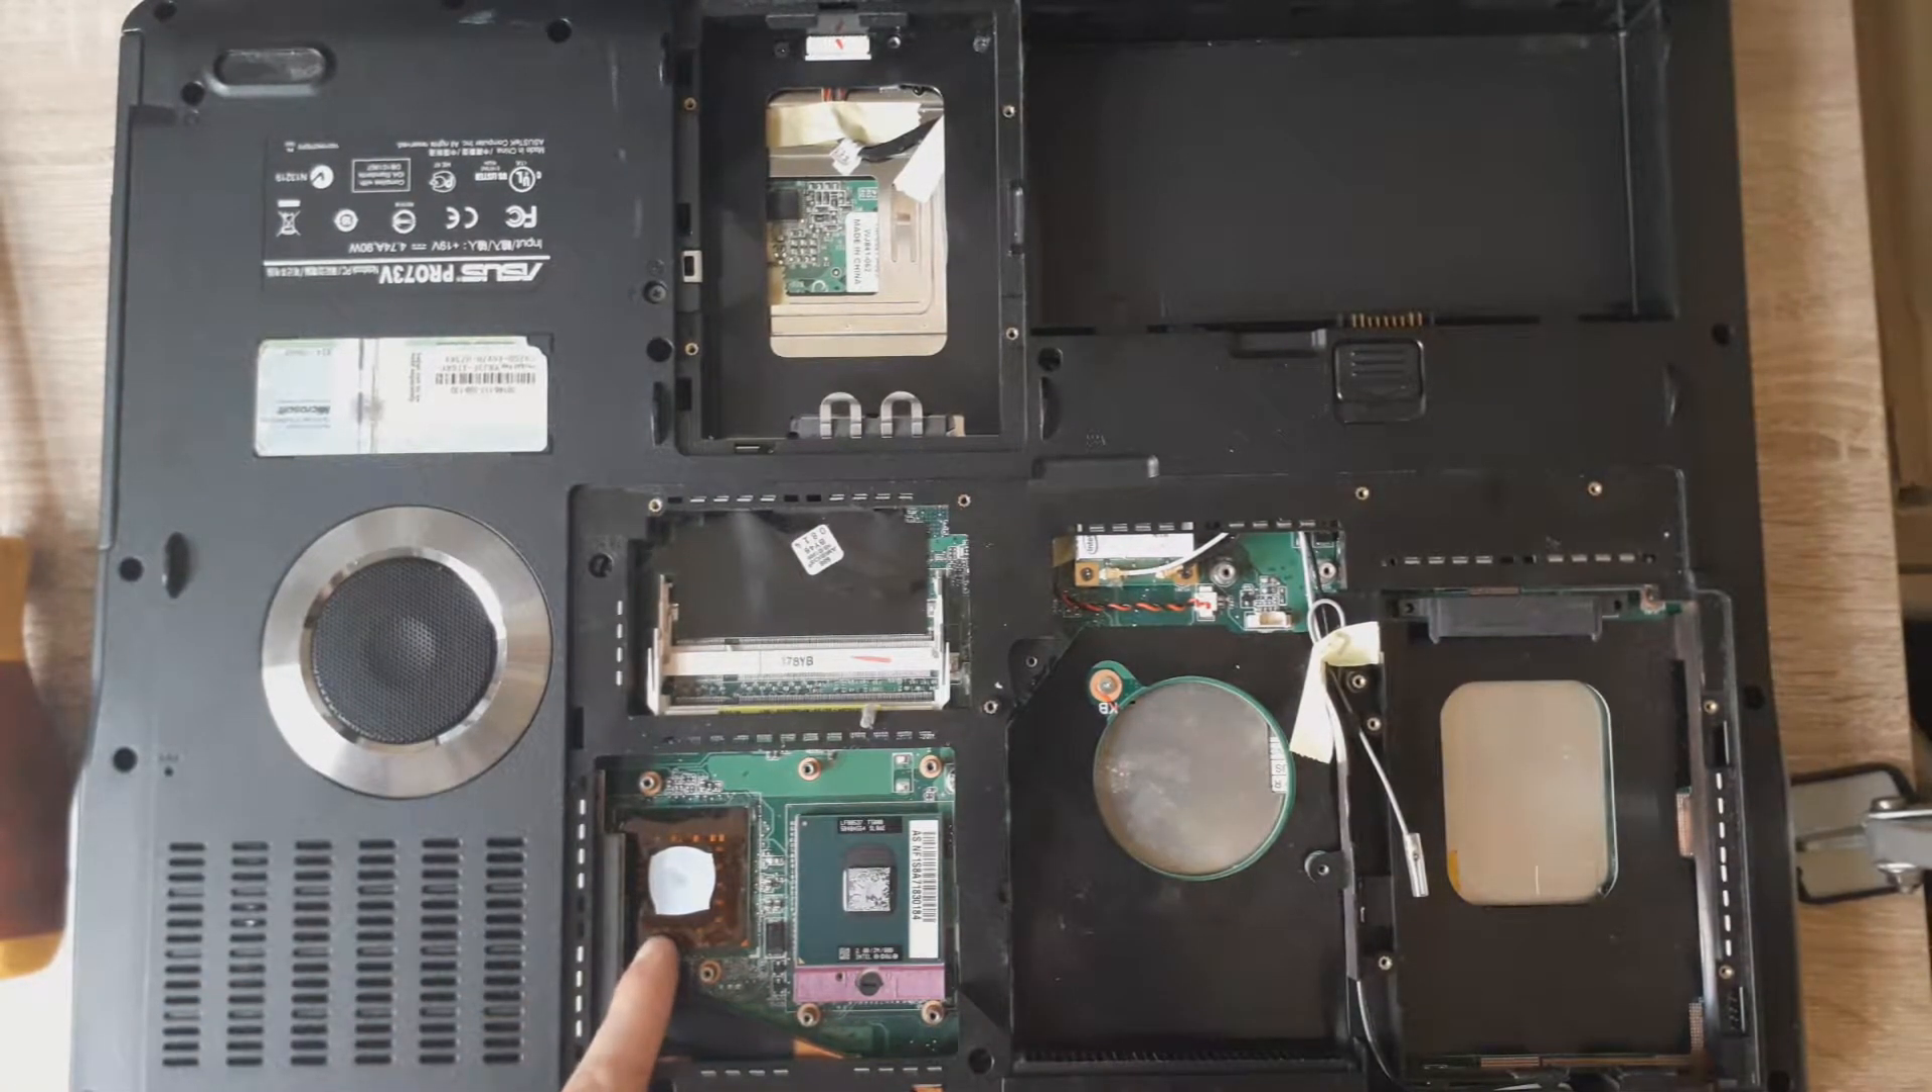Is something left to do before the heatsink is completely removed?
No.